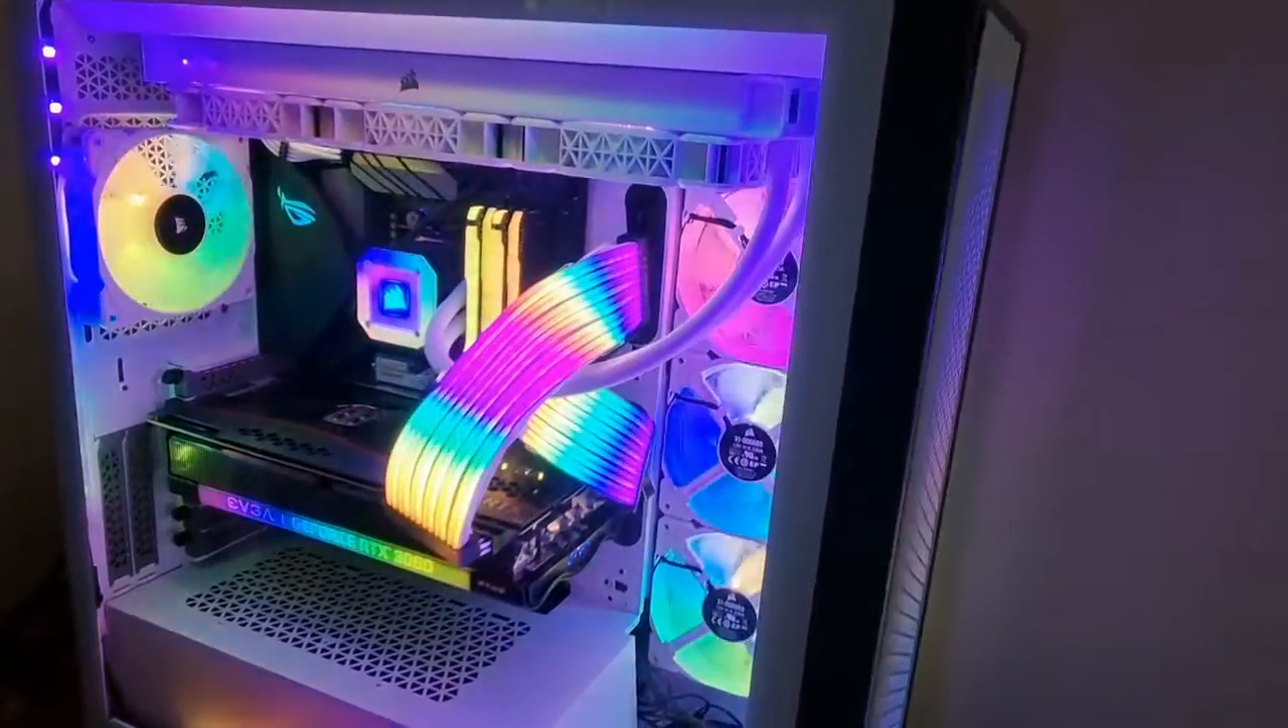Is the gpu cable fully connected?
Yes.